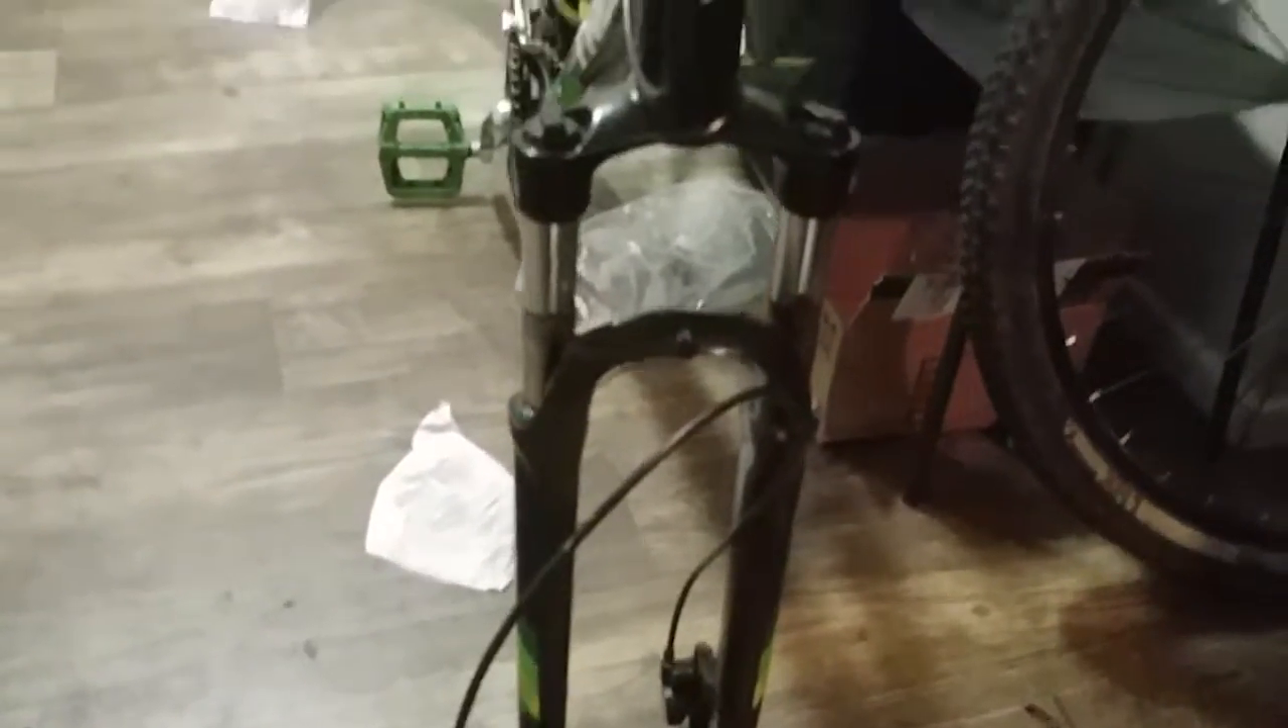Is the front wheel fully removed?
Yes.